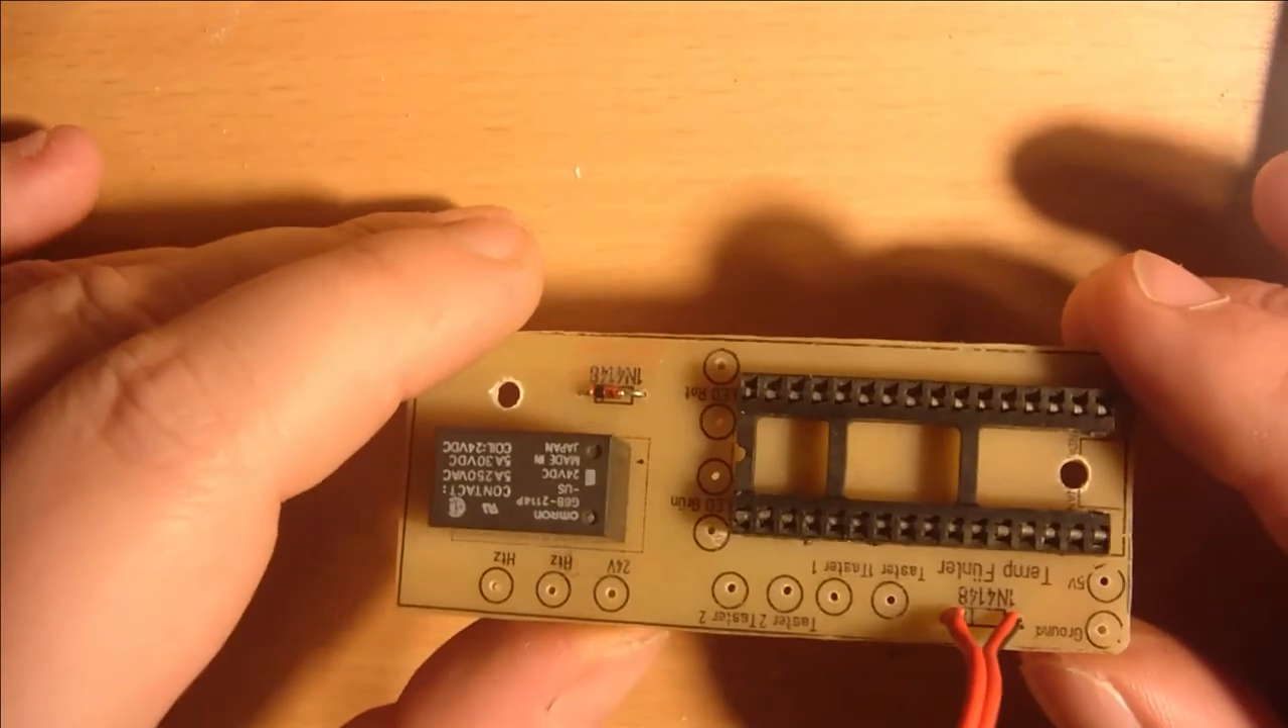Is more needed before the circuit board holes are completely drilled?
No.